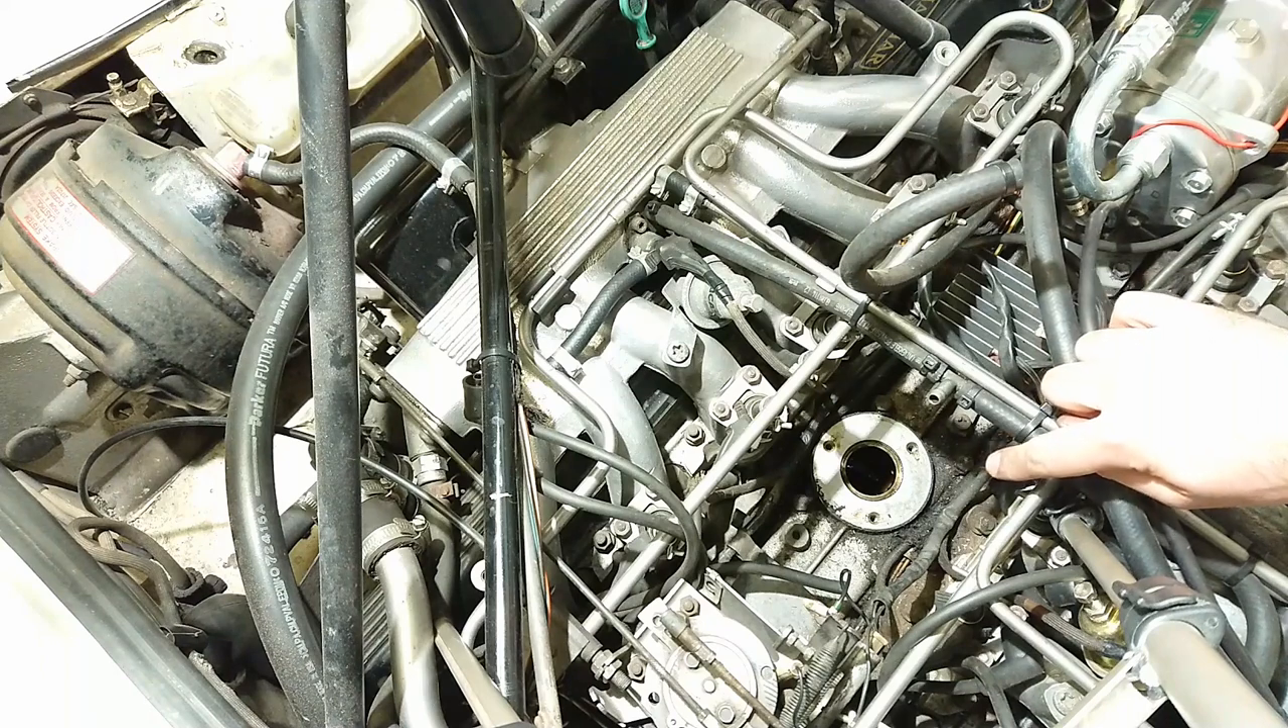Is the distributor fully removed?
Yes.